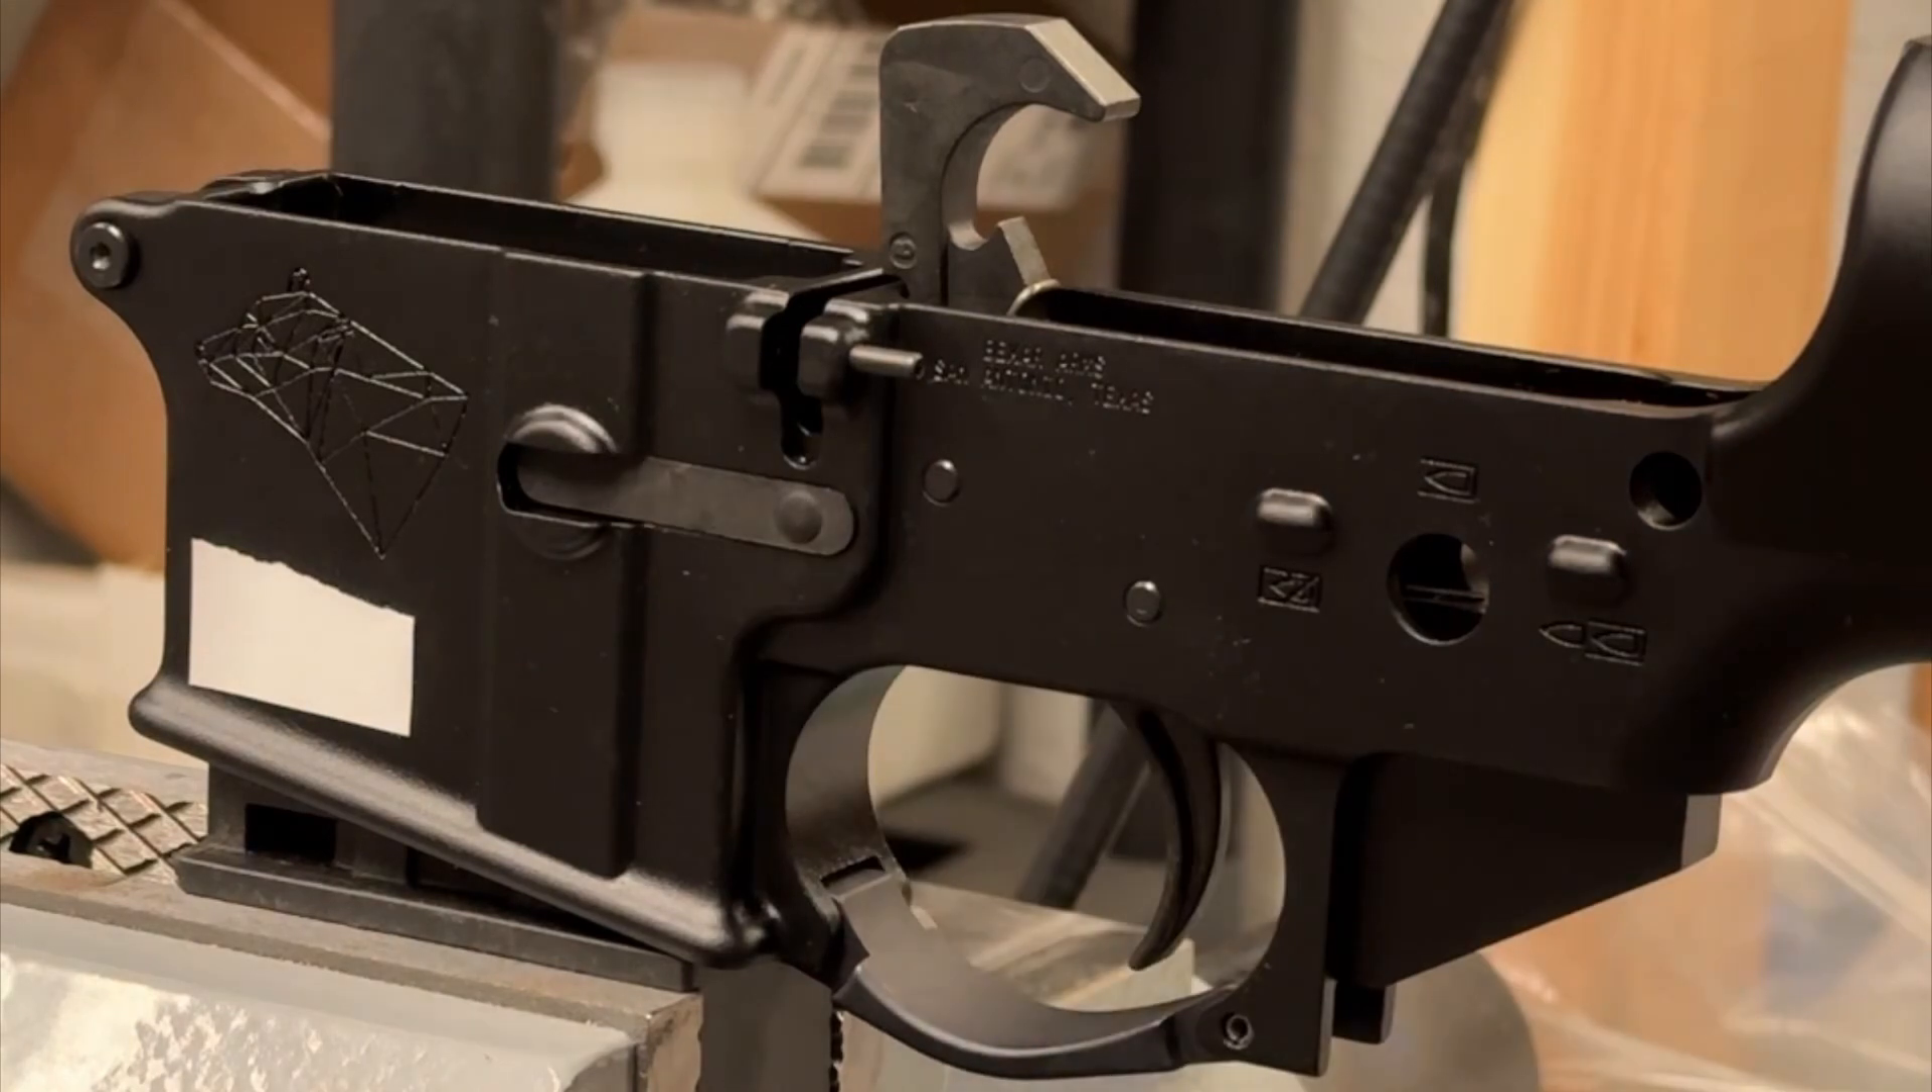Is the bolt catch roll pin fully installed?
No.